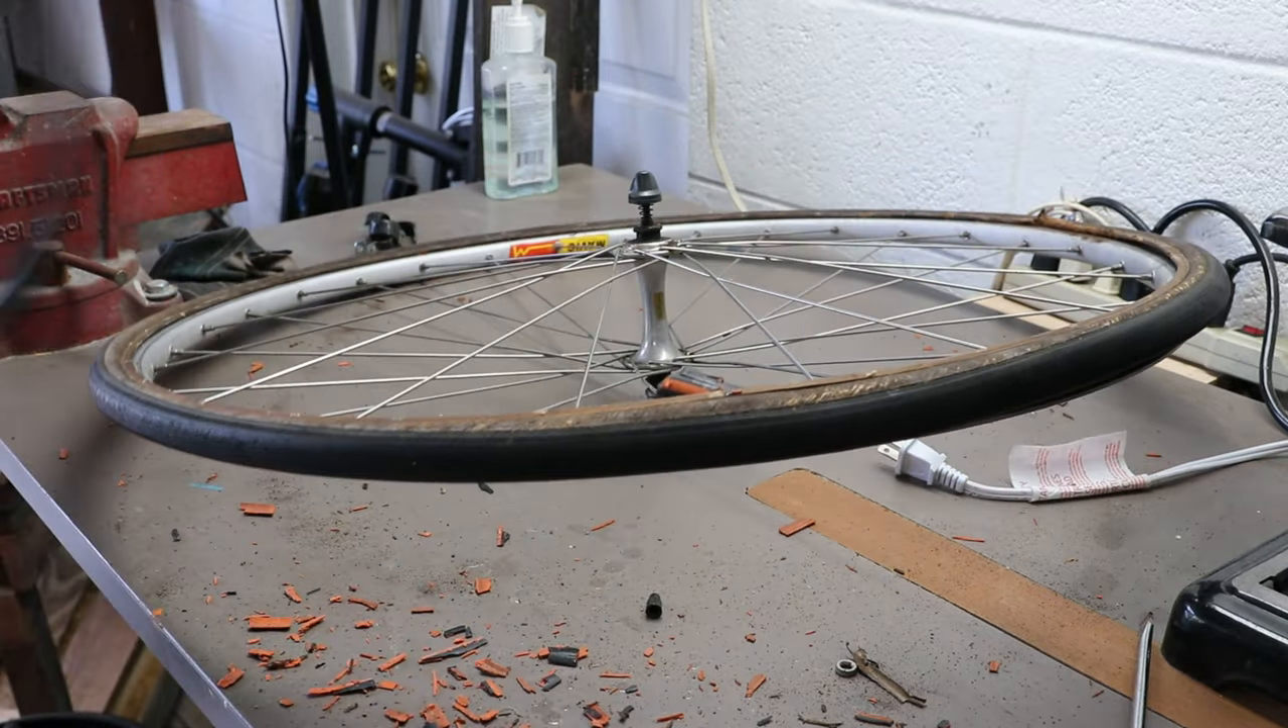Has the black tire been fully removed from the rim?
No.